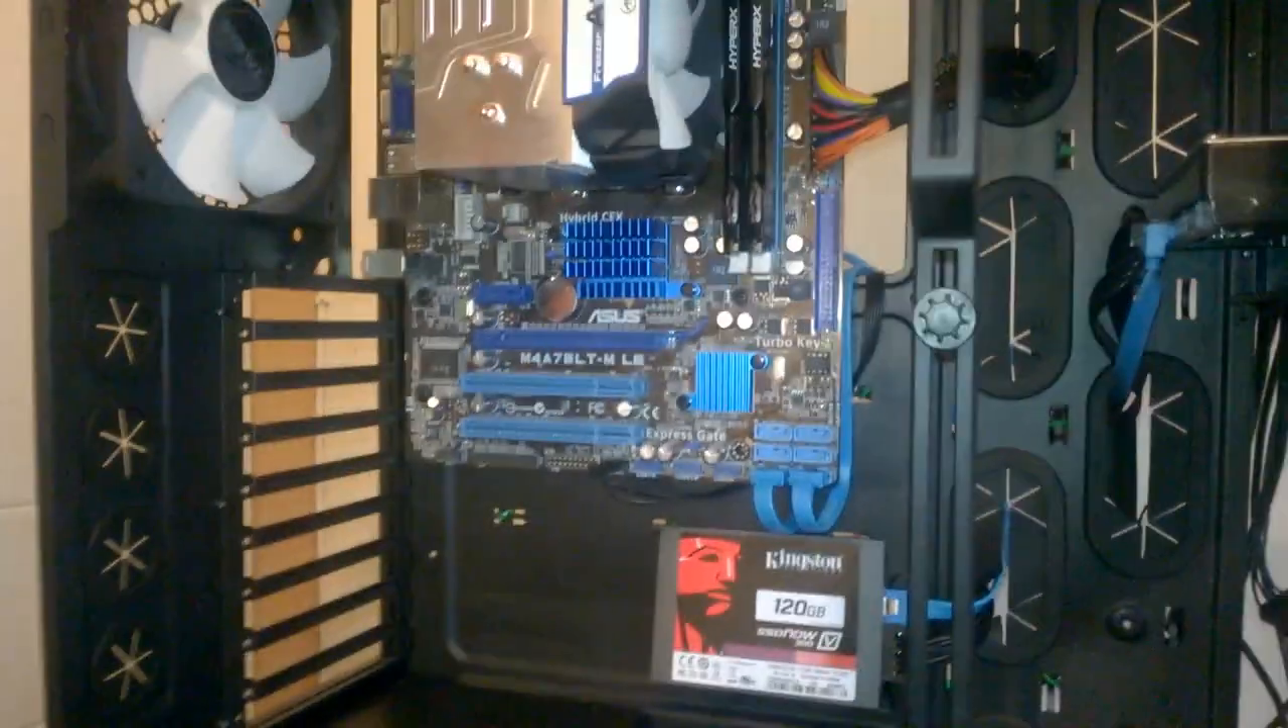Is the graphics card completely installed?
No.